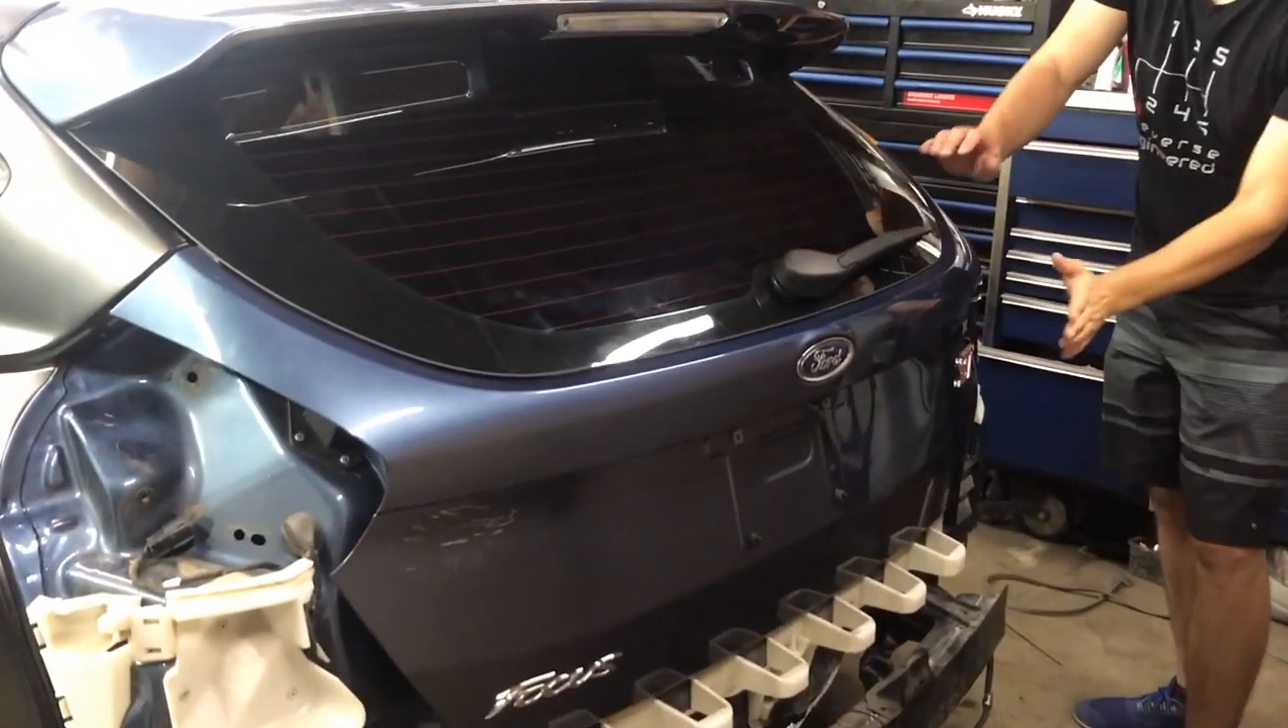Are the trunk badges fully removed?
No.